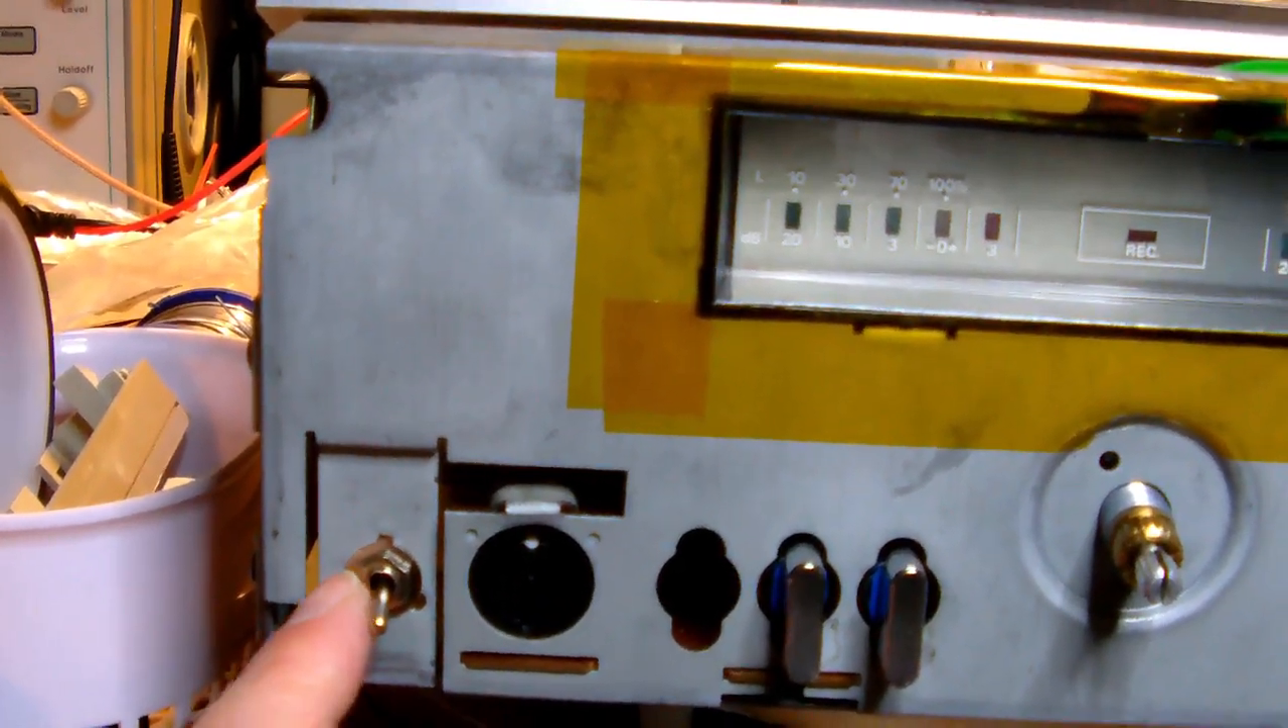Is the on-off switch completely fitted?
Yes.